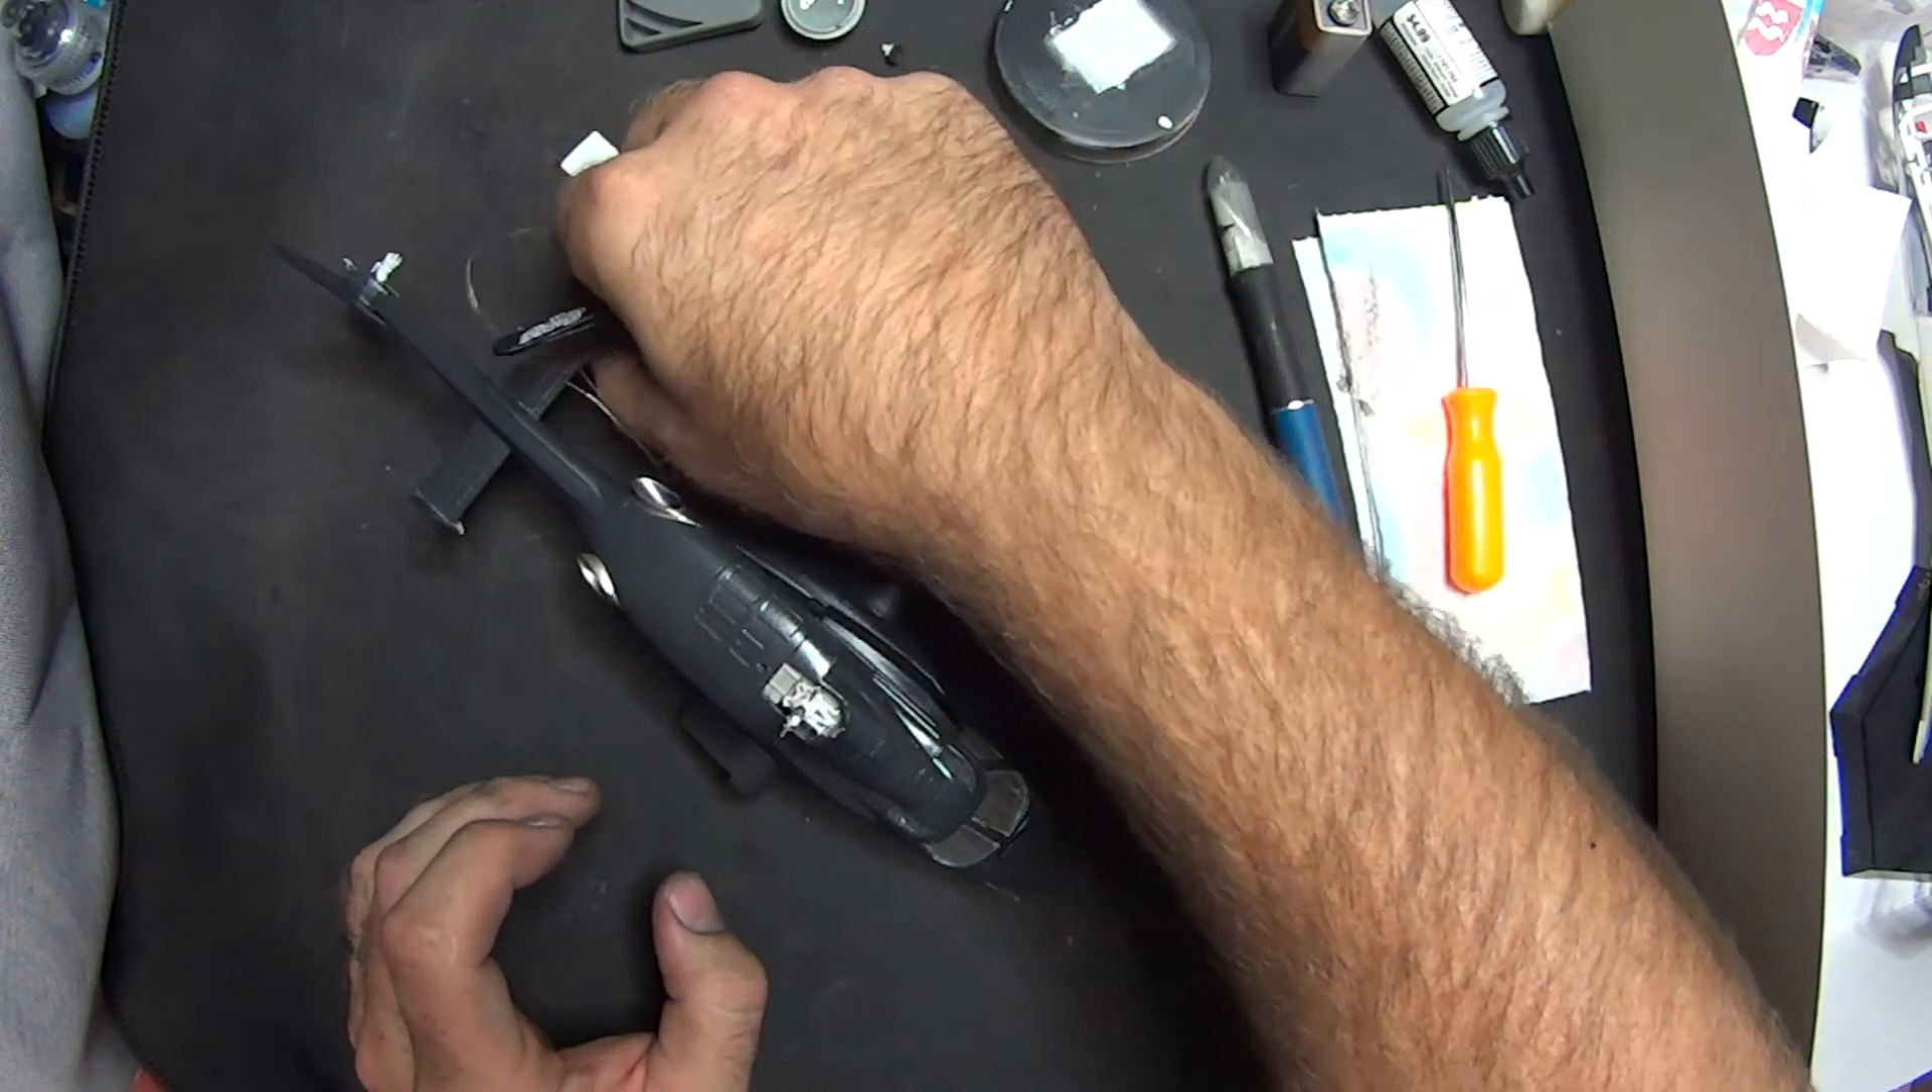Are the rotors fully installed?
No.